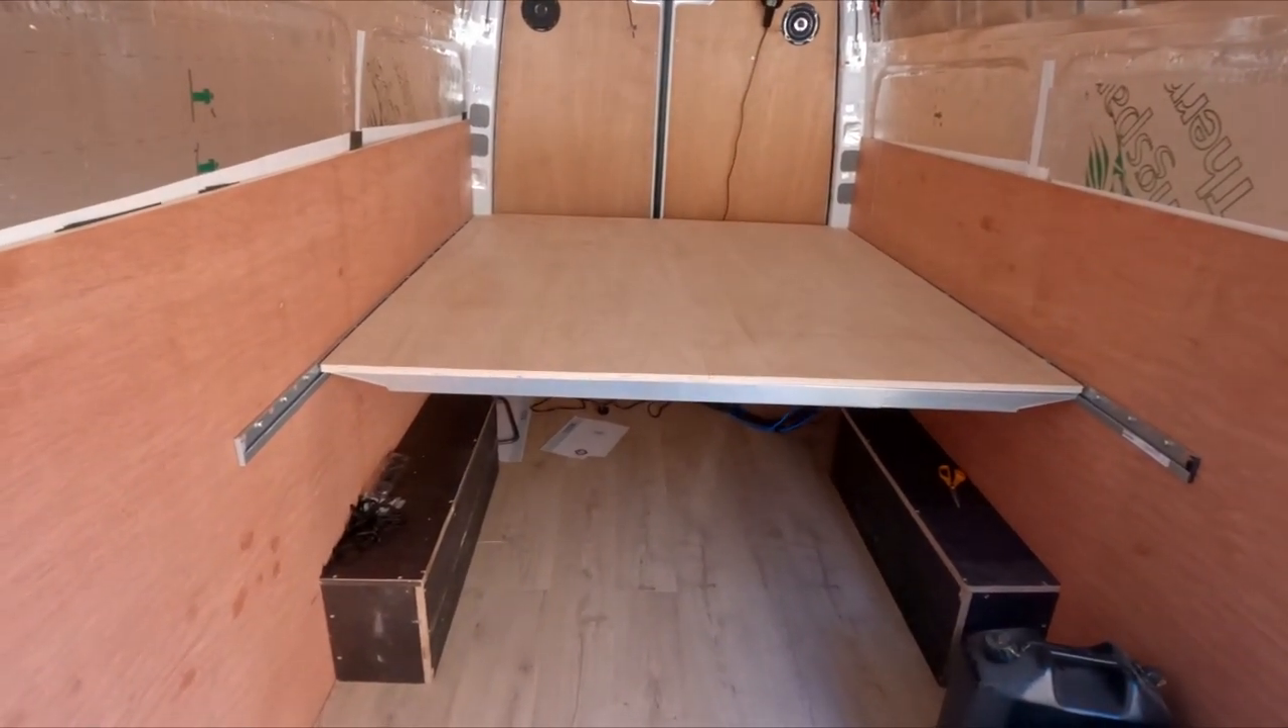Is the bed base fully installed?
Yes.